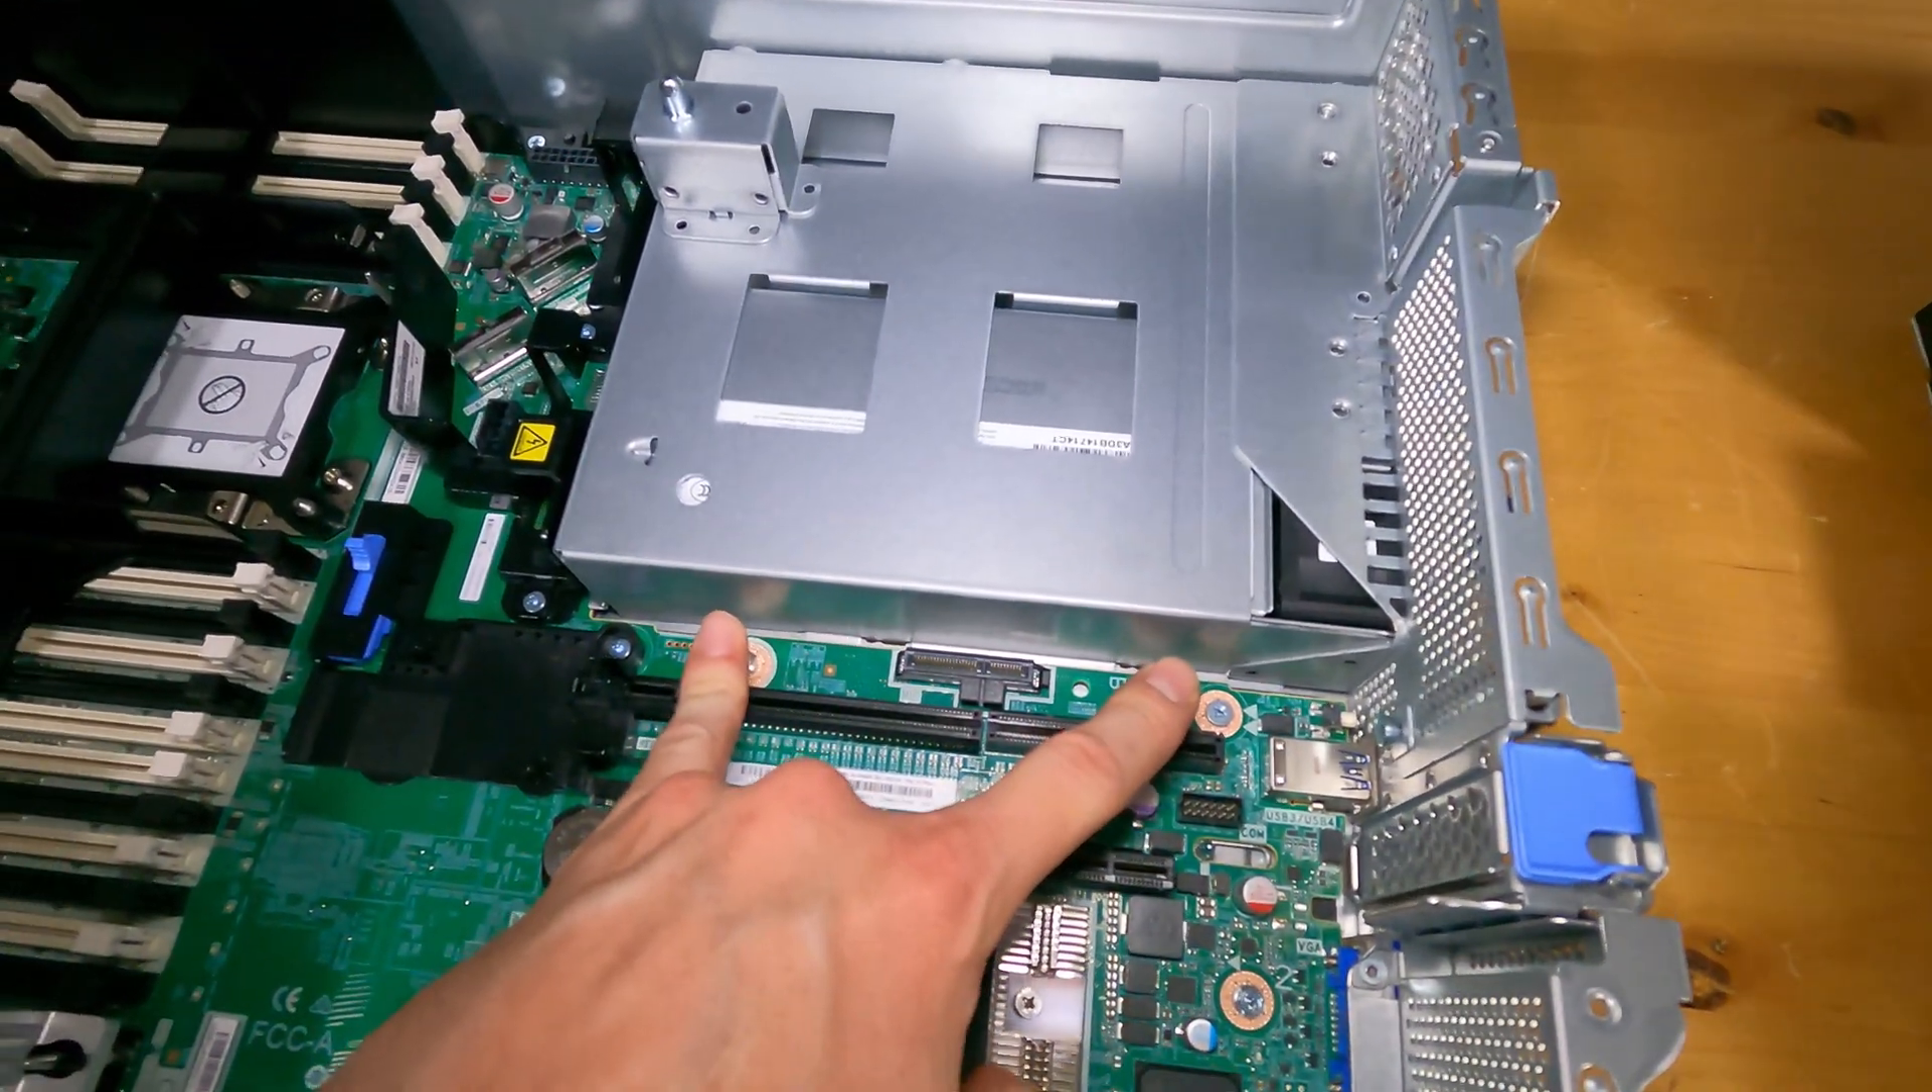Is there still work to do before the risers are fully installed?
Yes.